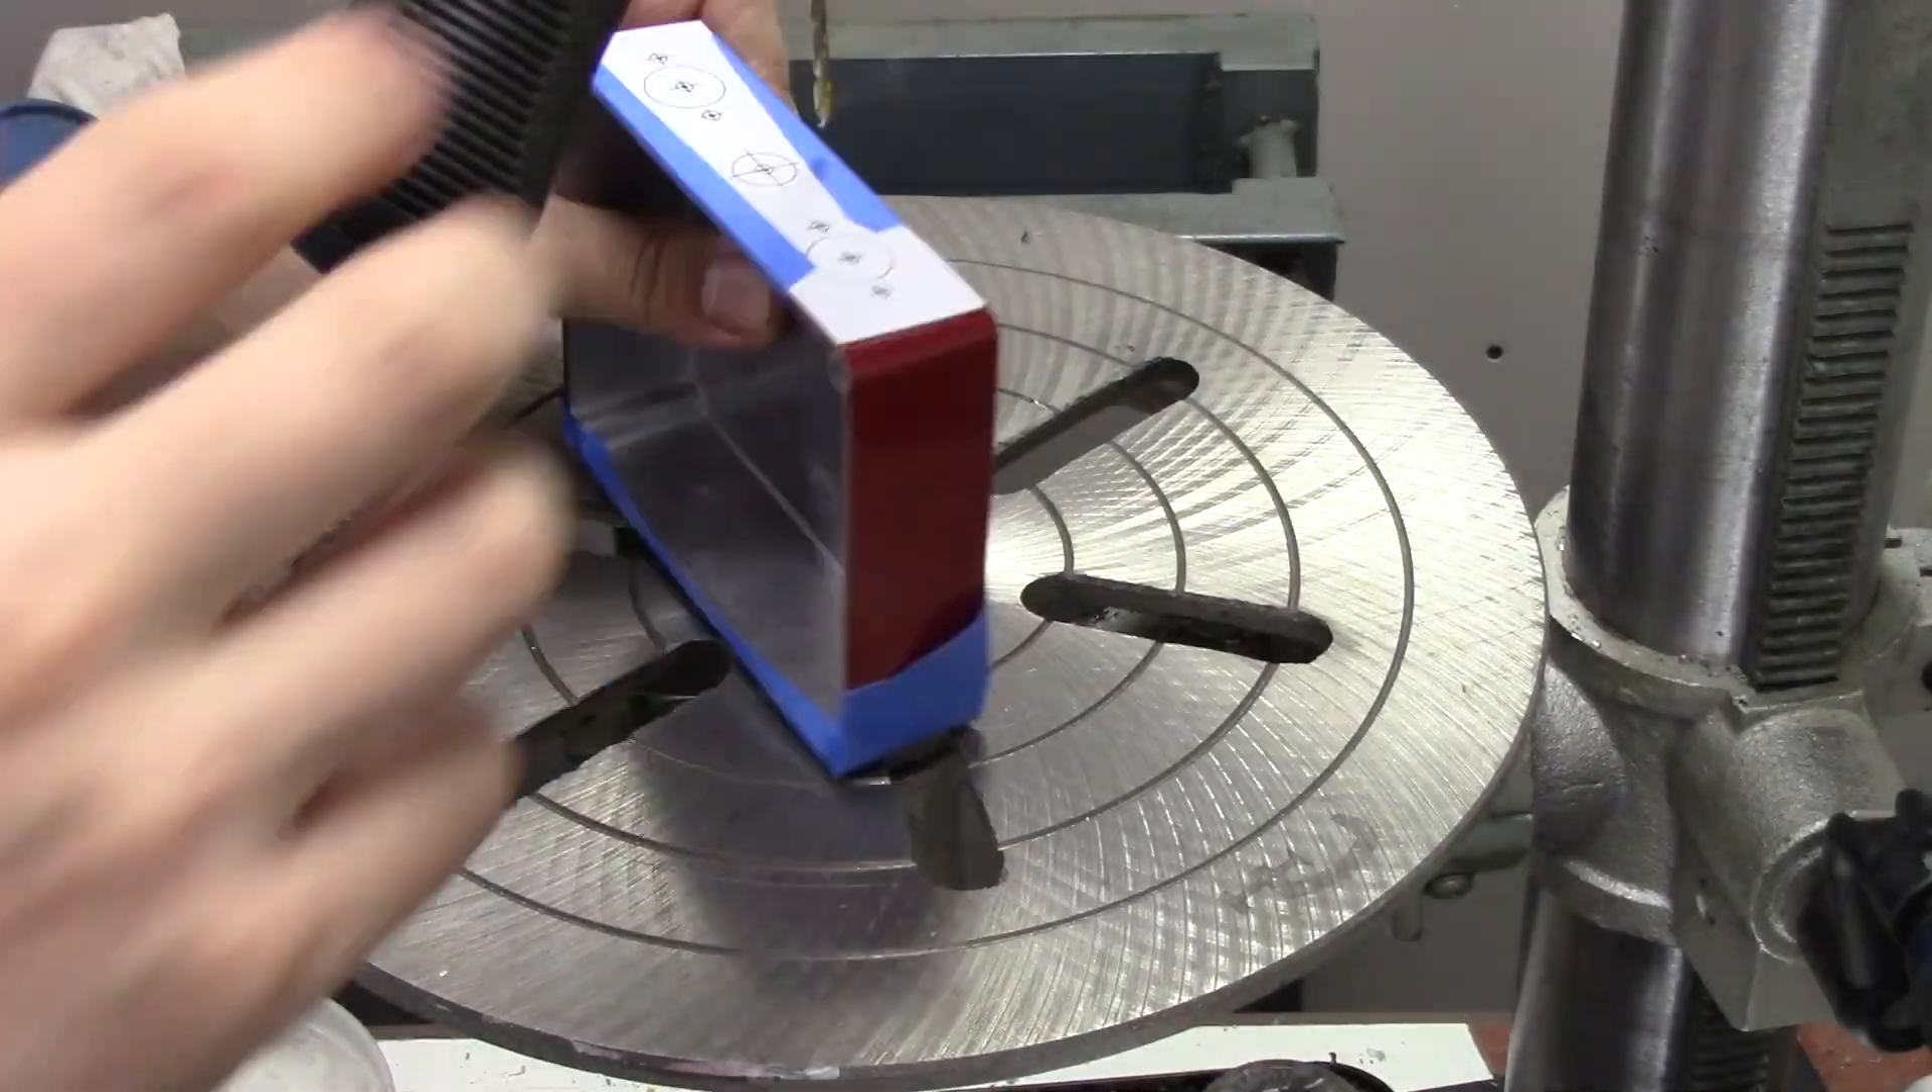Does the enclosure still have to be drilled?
Yes.